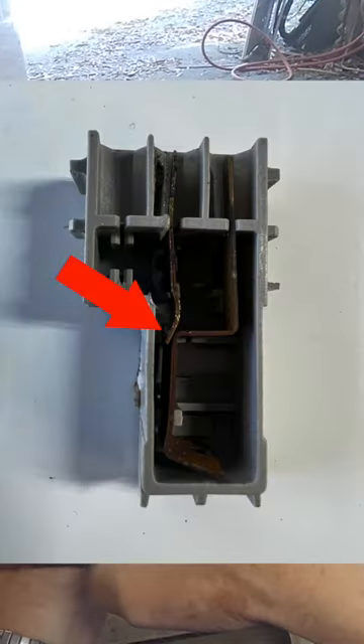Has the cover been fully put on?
No.